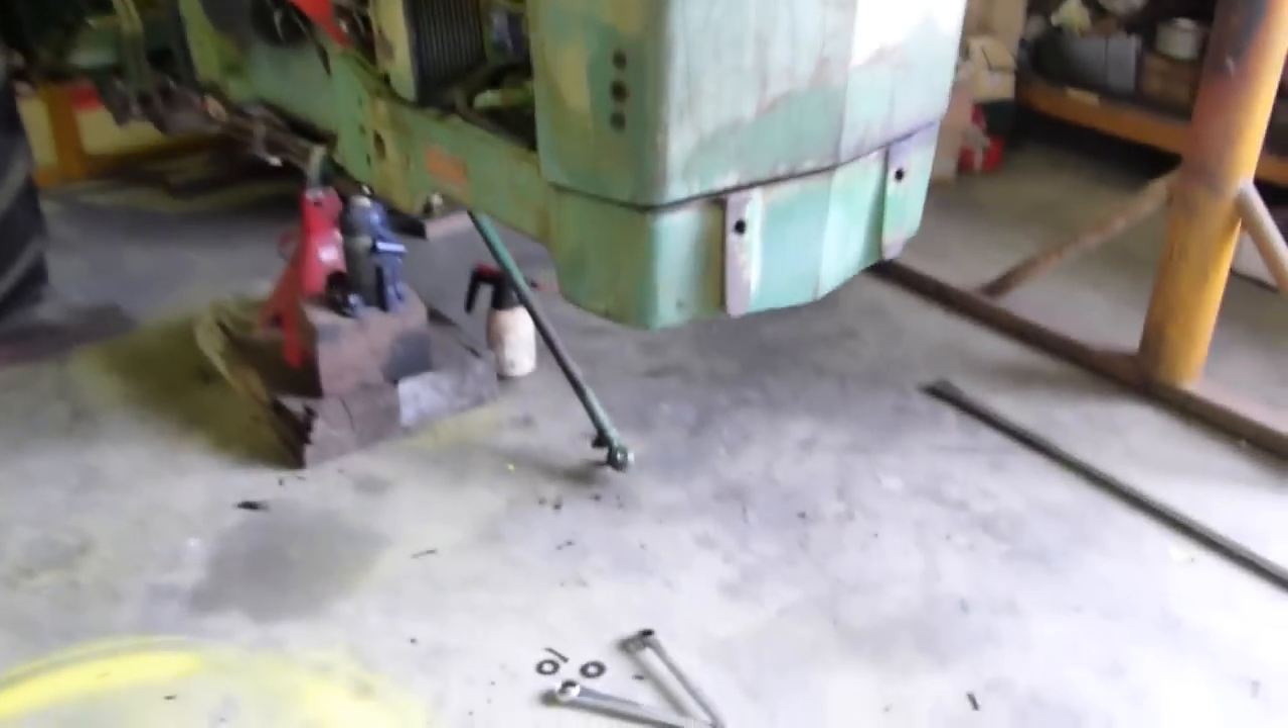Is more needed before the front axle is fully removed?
No.